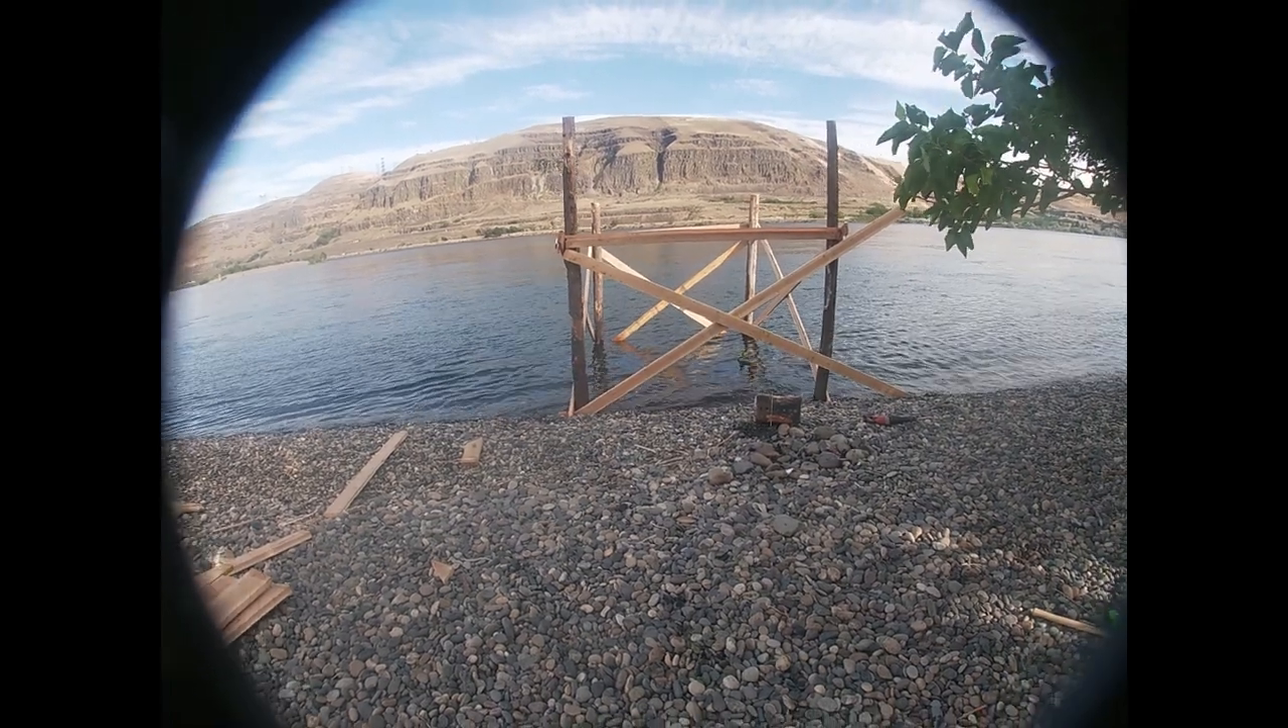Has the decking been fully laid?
No.